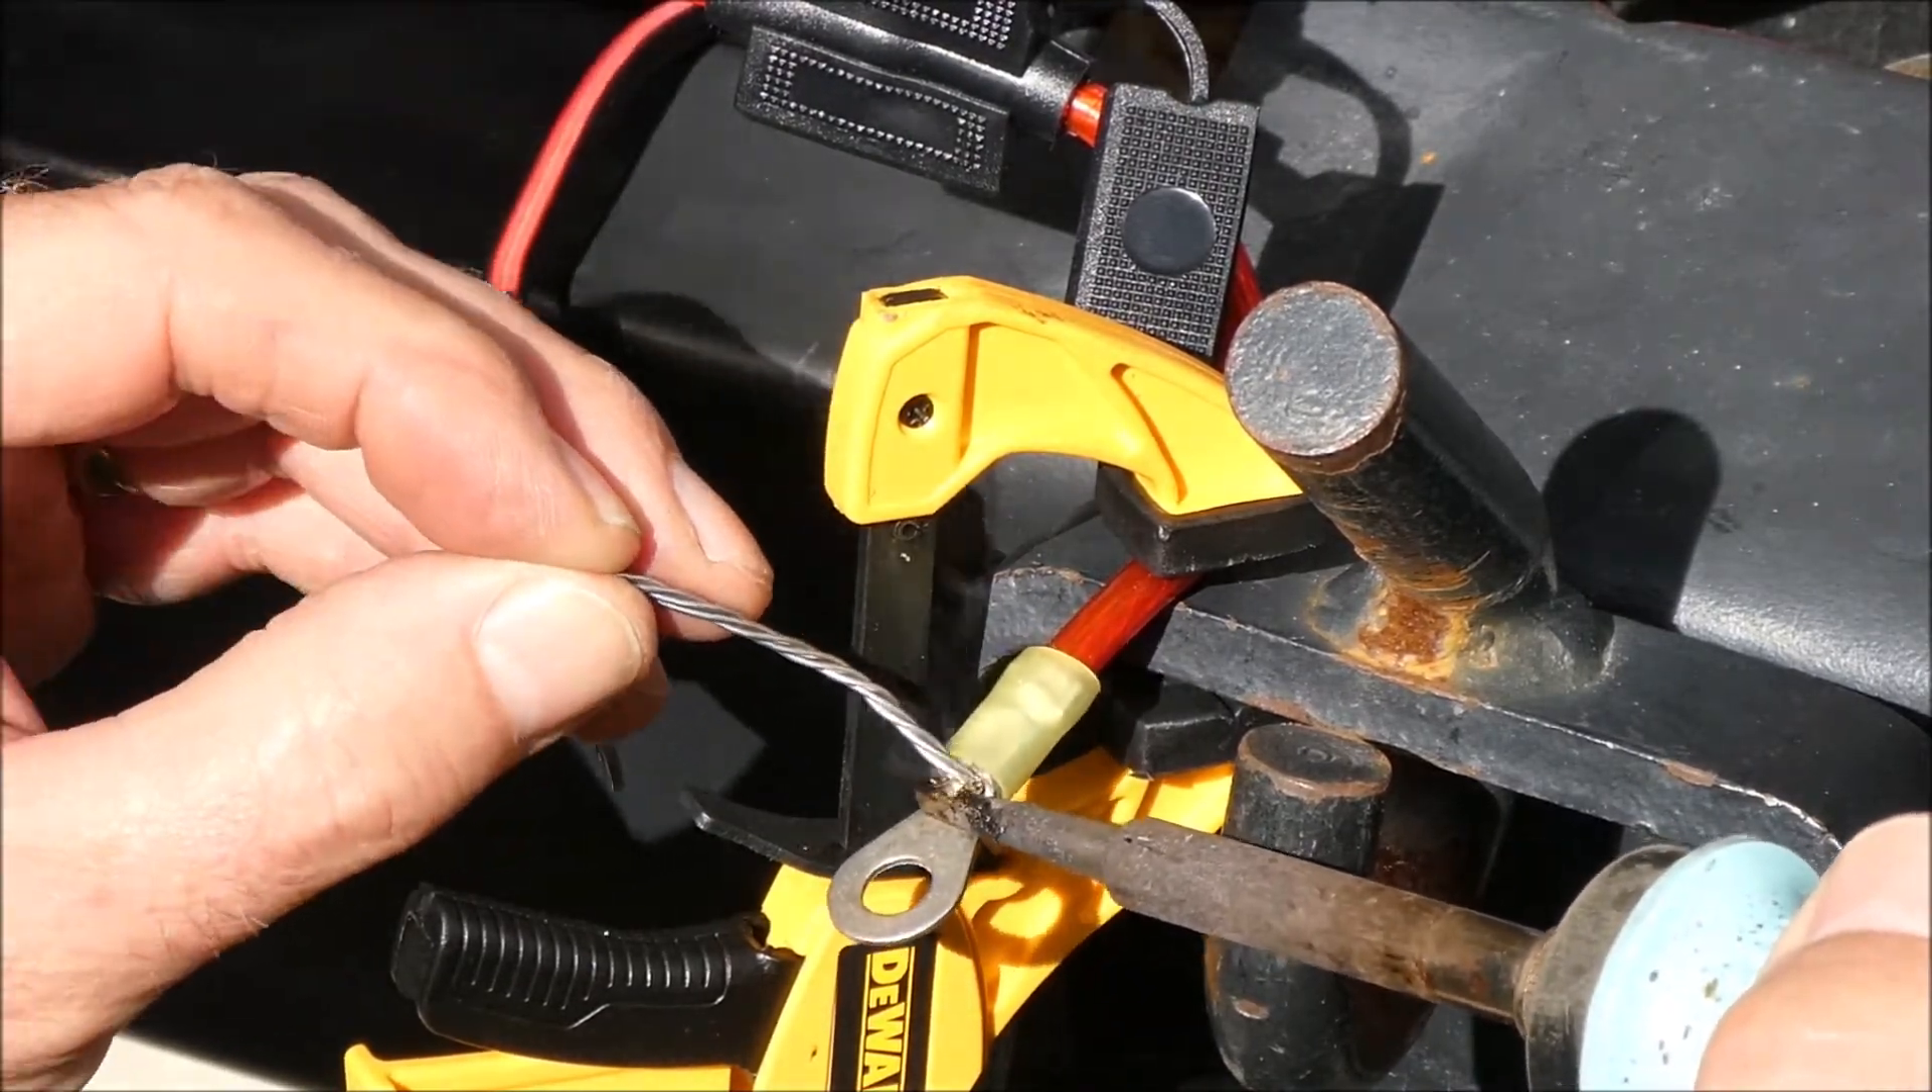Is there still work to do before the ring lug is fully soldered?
Yes.